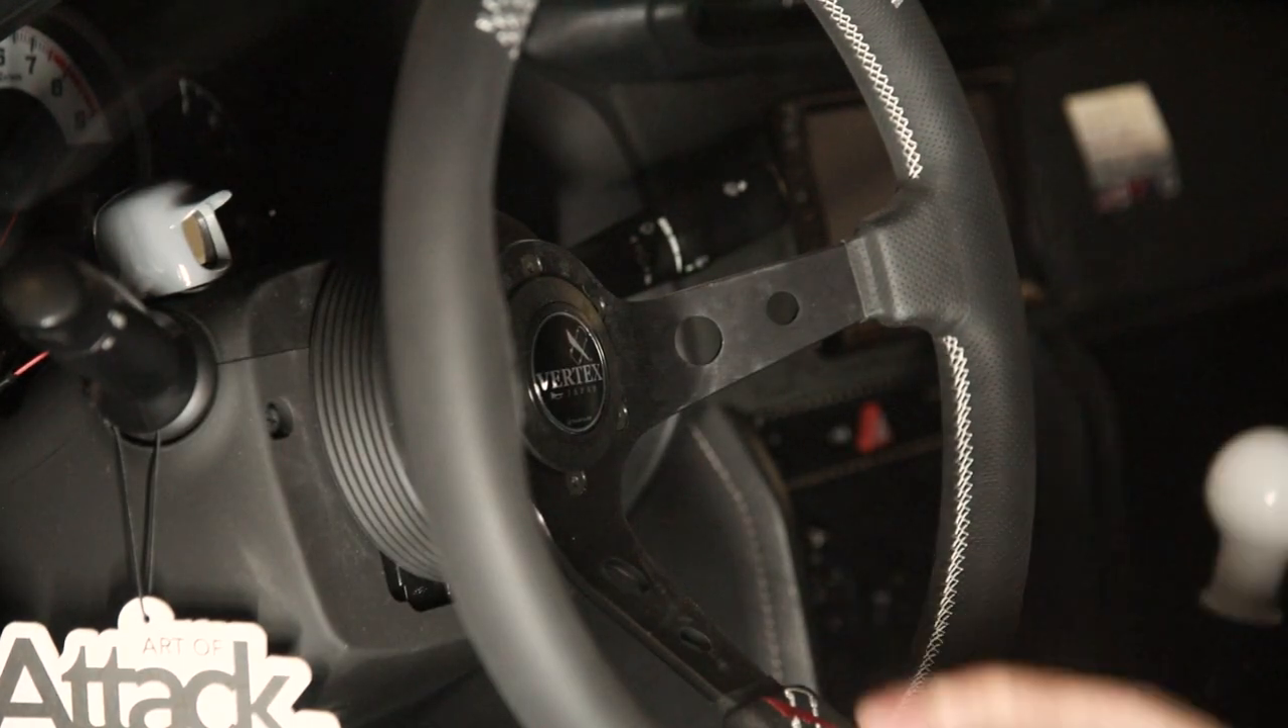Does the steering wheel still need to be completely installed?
No.